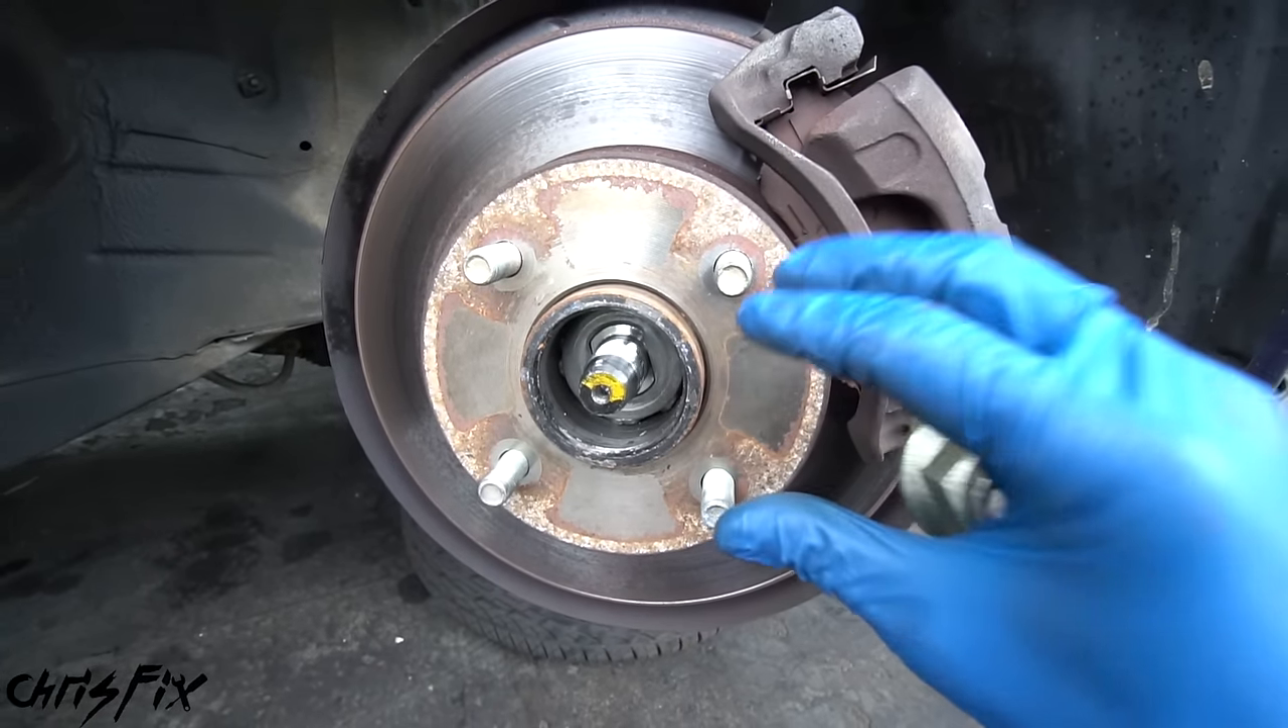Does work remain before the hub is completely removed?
Yes.